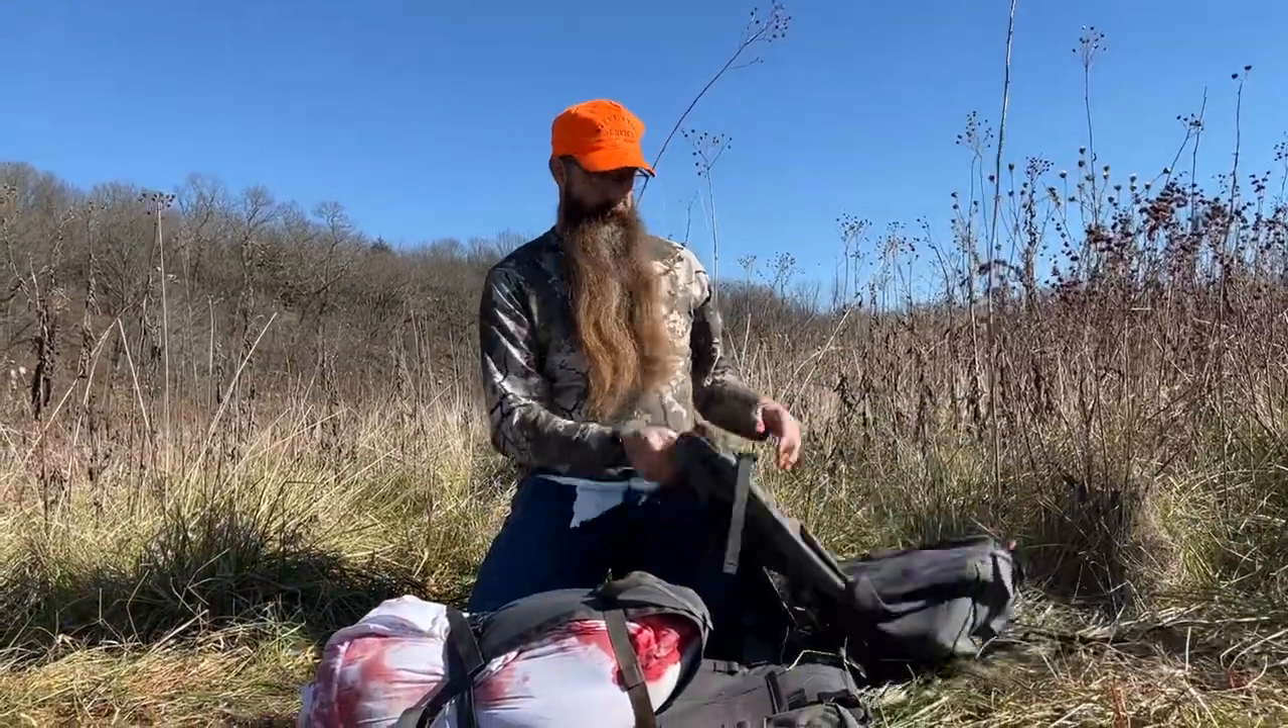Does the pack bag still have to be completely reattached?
Yes.